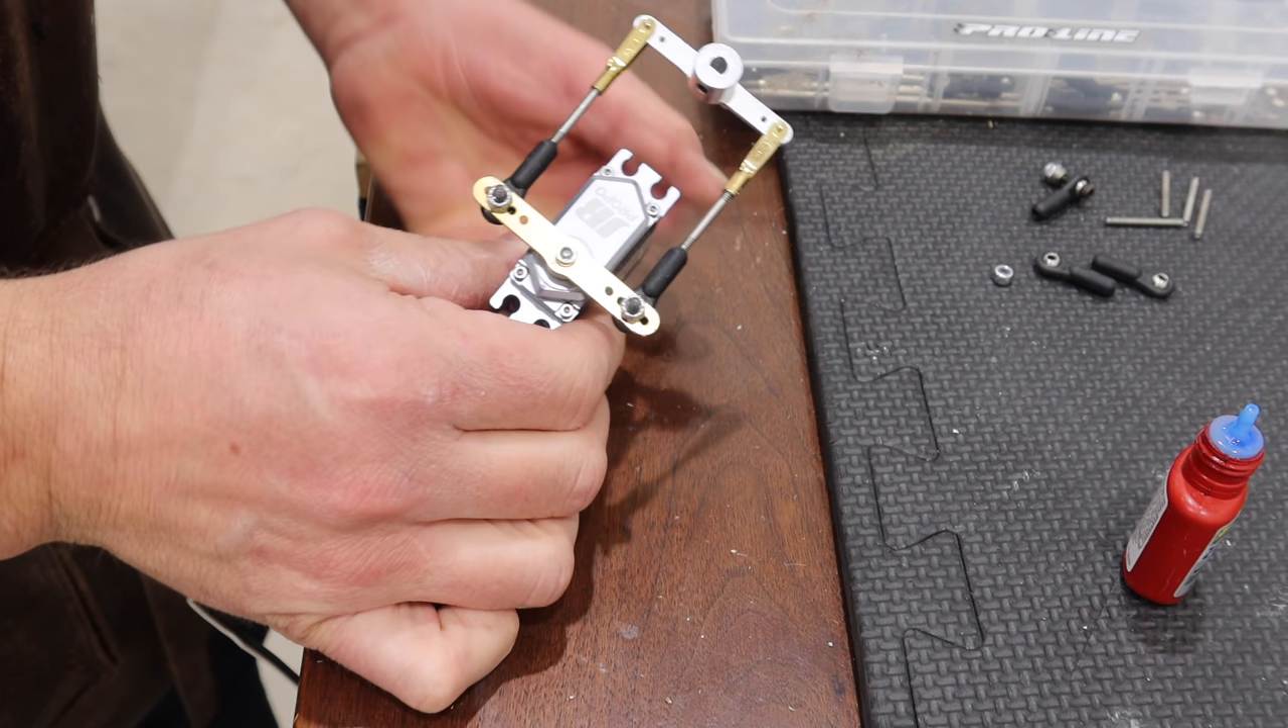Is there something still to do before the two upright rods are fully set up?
No.